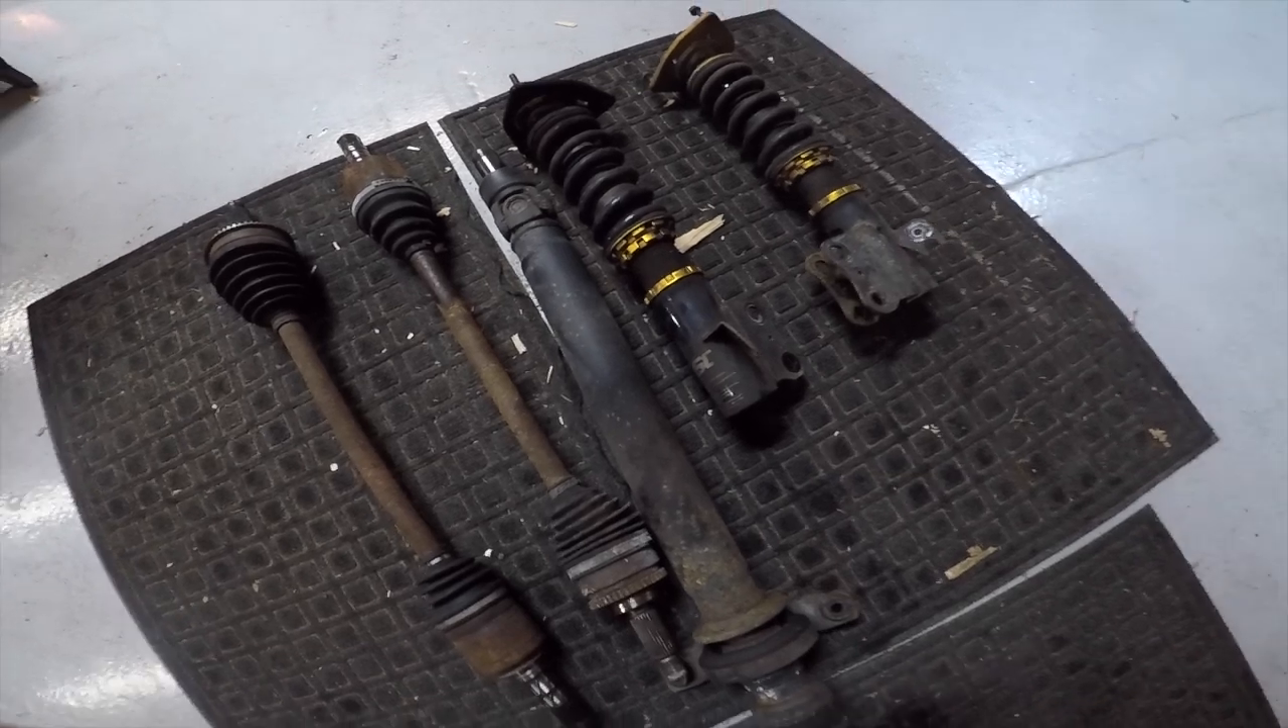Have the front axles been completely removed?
Yes.